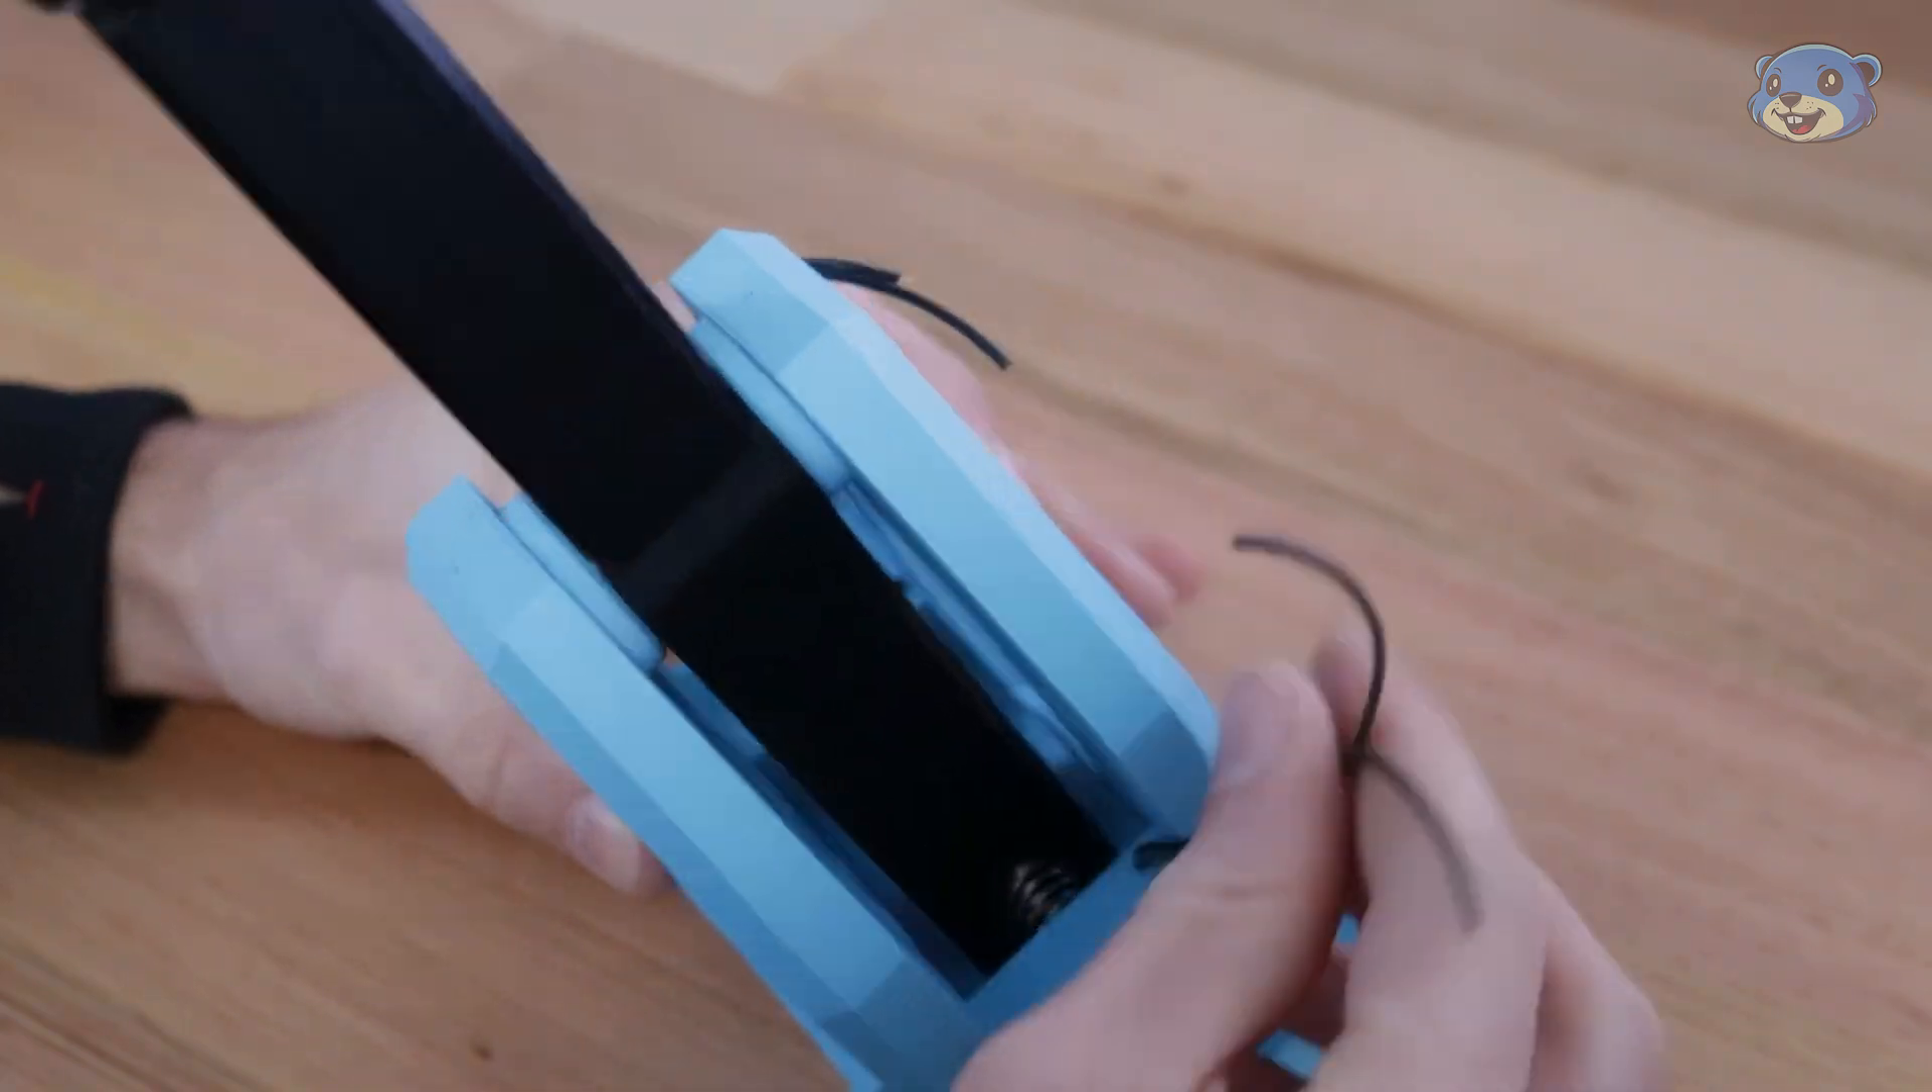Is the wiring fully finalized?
No.